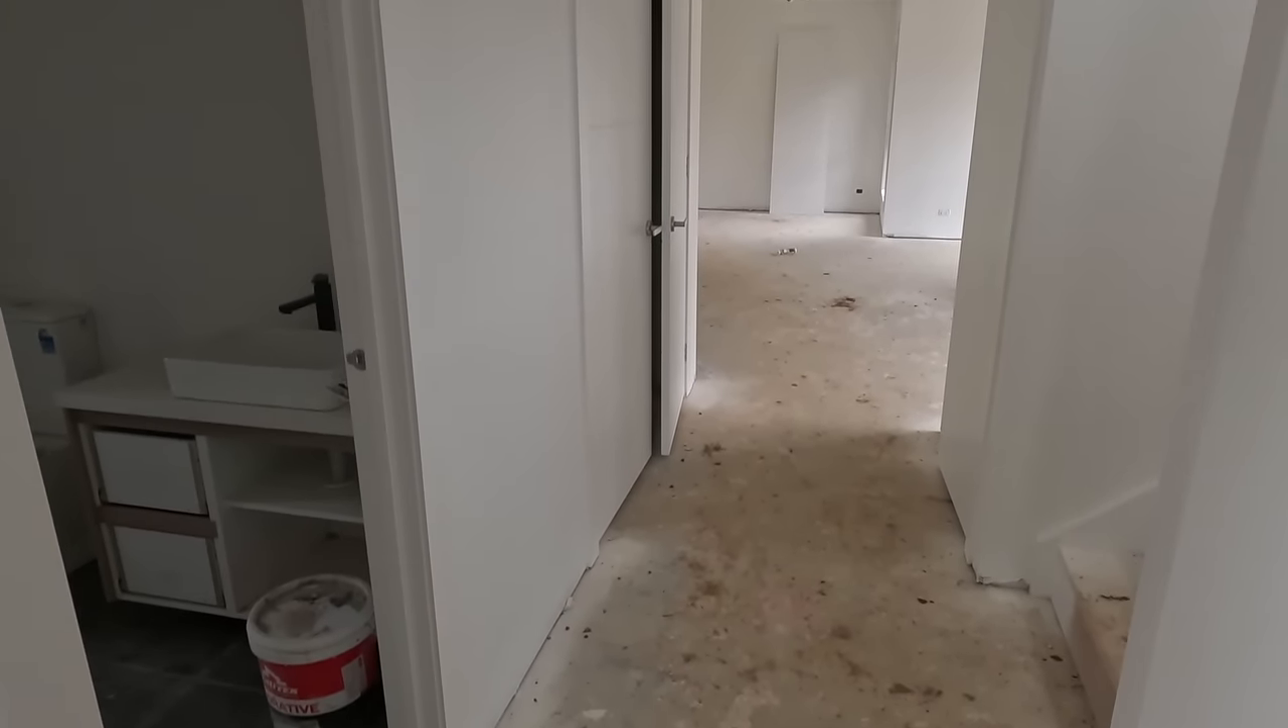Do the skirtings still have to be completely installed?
Yes.